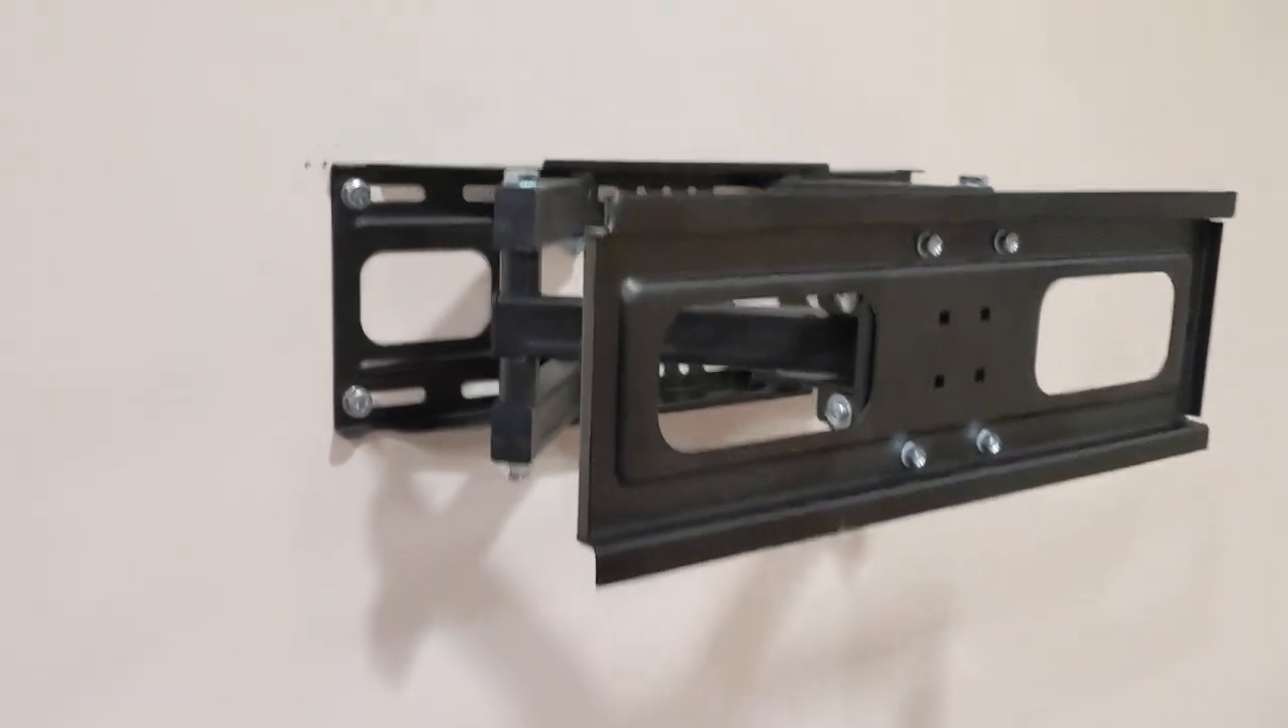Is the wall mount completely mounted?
Yes.